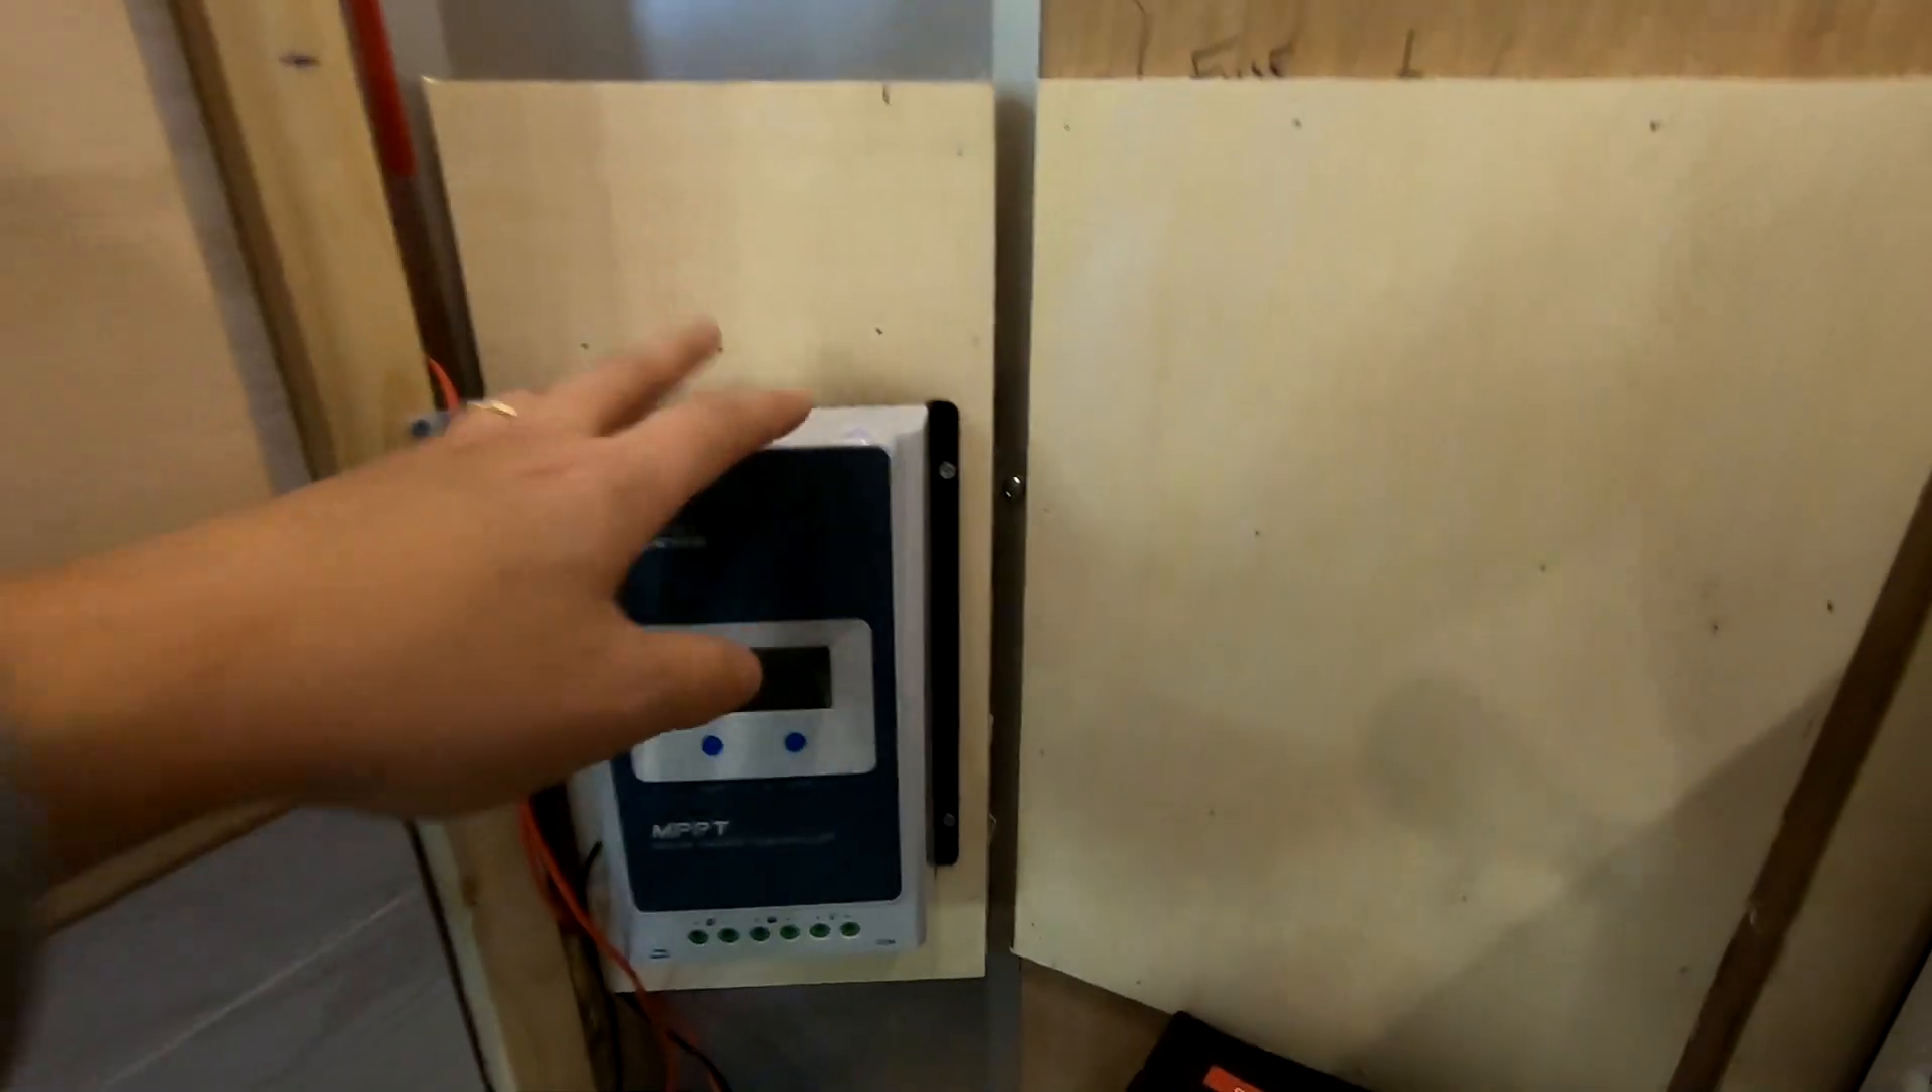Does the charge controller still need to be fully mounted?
No.